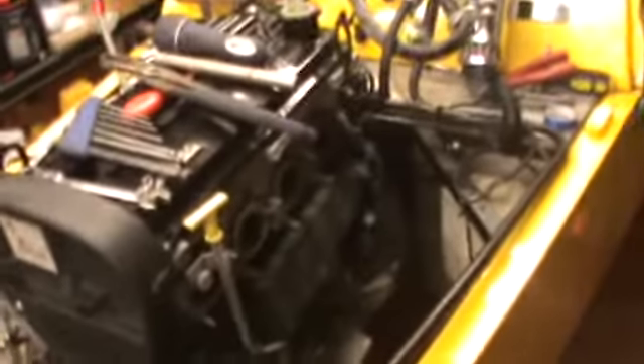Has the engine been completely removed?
No.